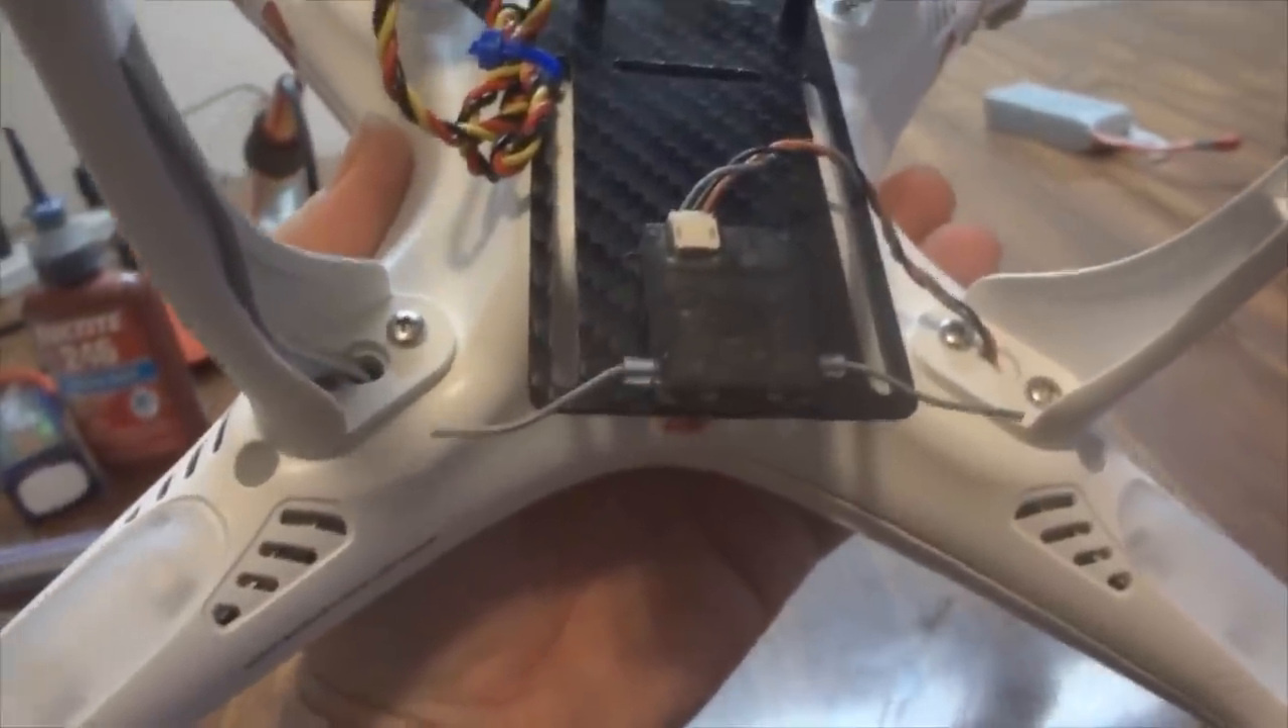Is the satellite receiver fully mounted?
Yes.